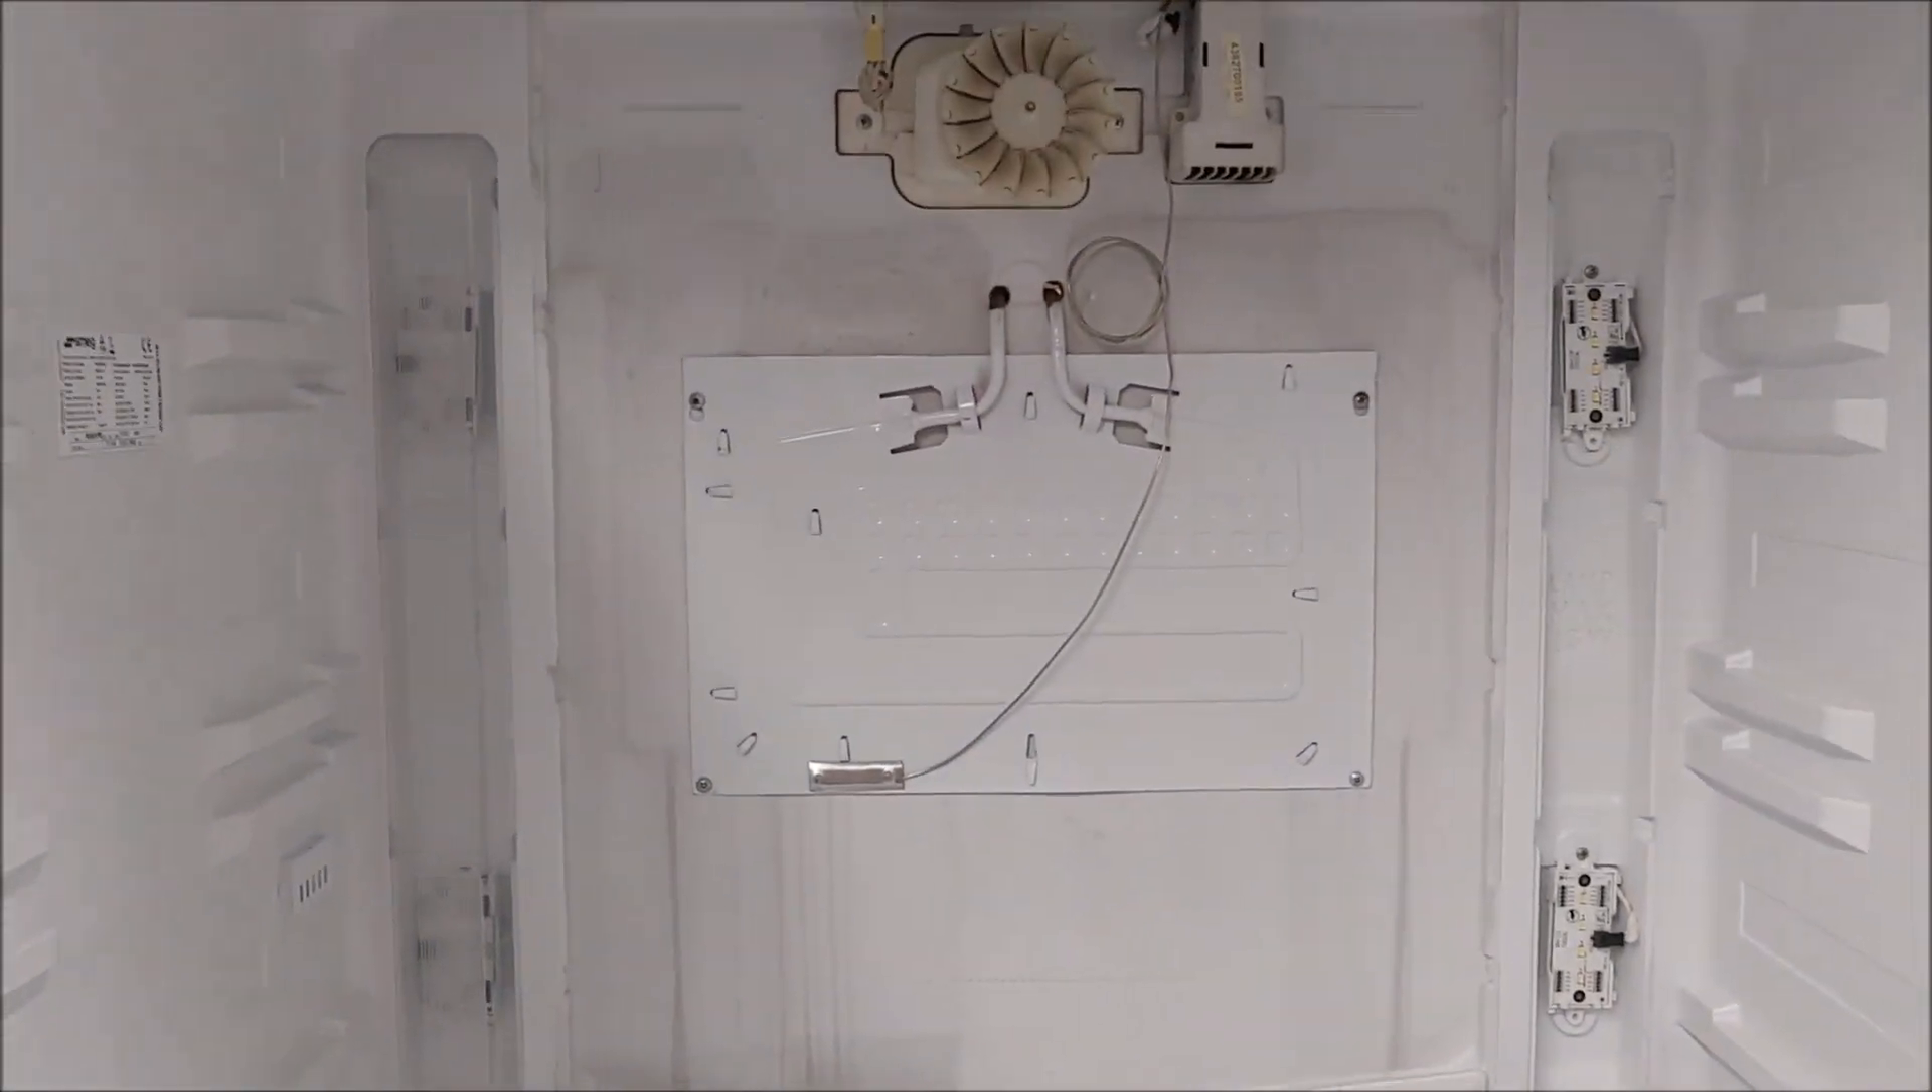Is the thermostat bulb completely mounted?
Yes.